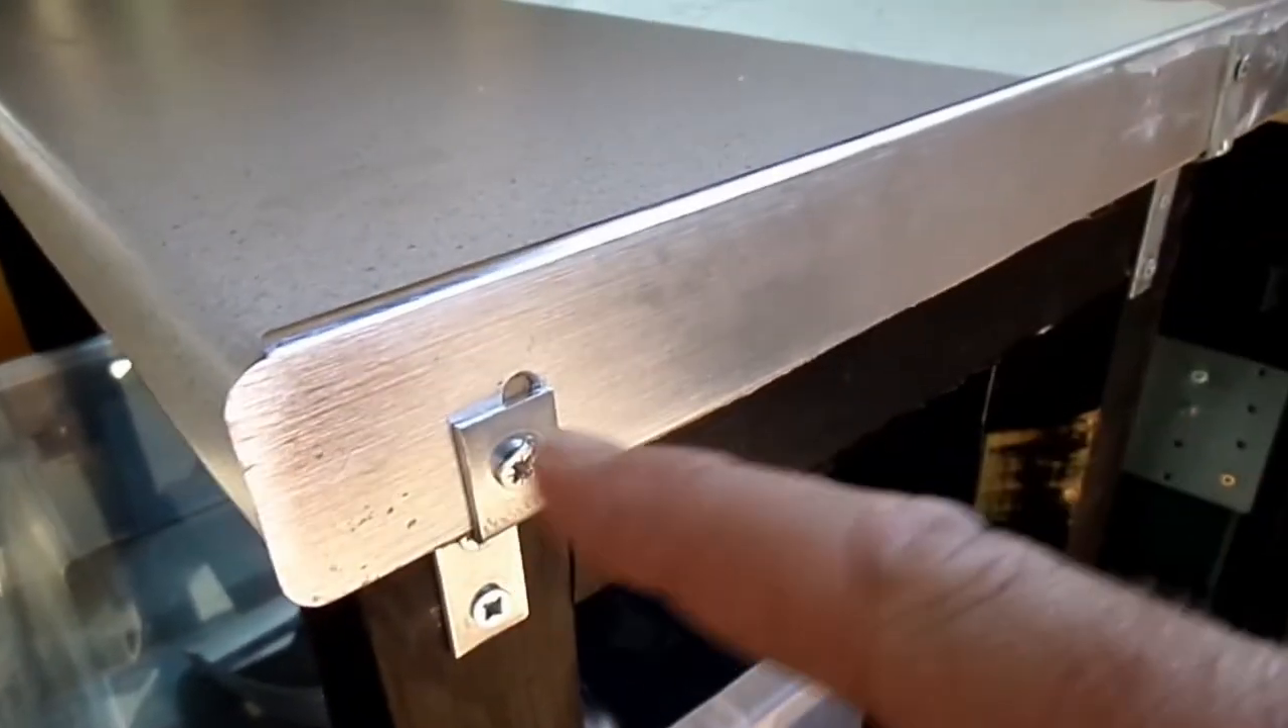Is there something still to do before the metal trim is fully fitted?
No.